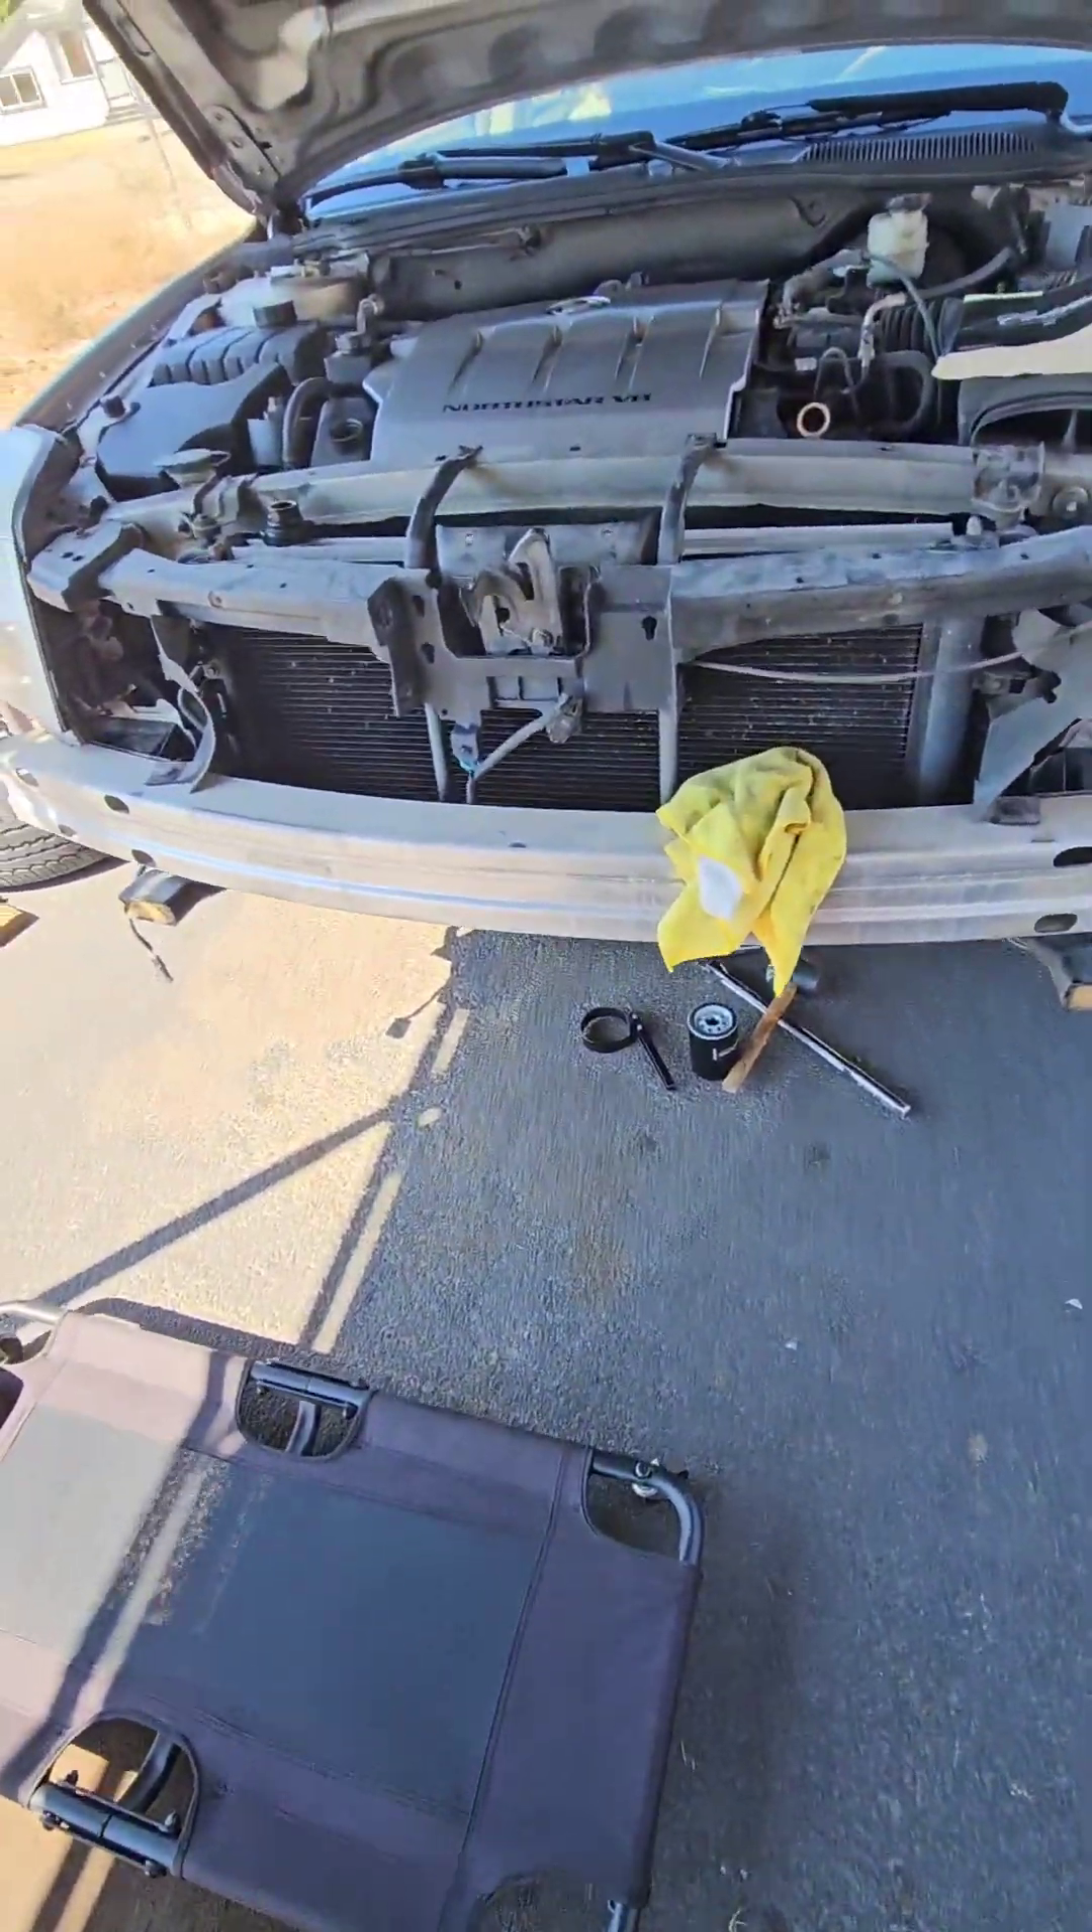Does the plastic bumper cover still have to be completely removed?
No.